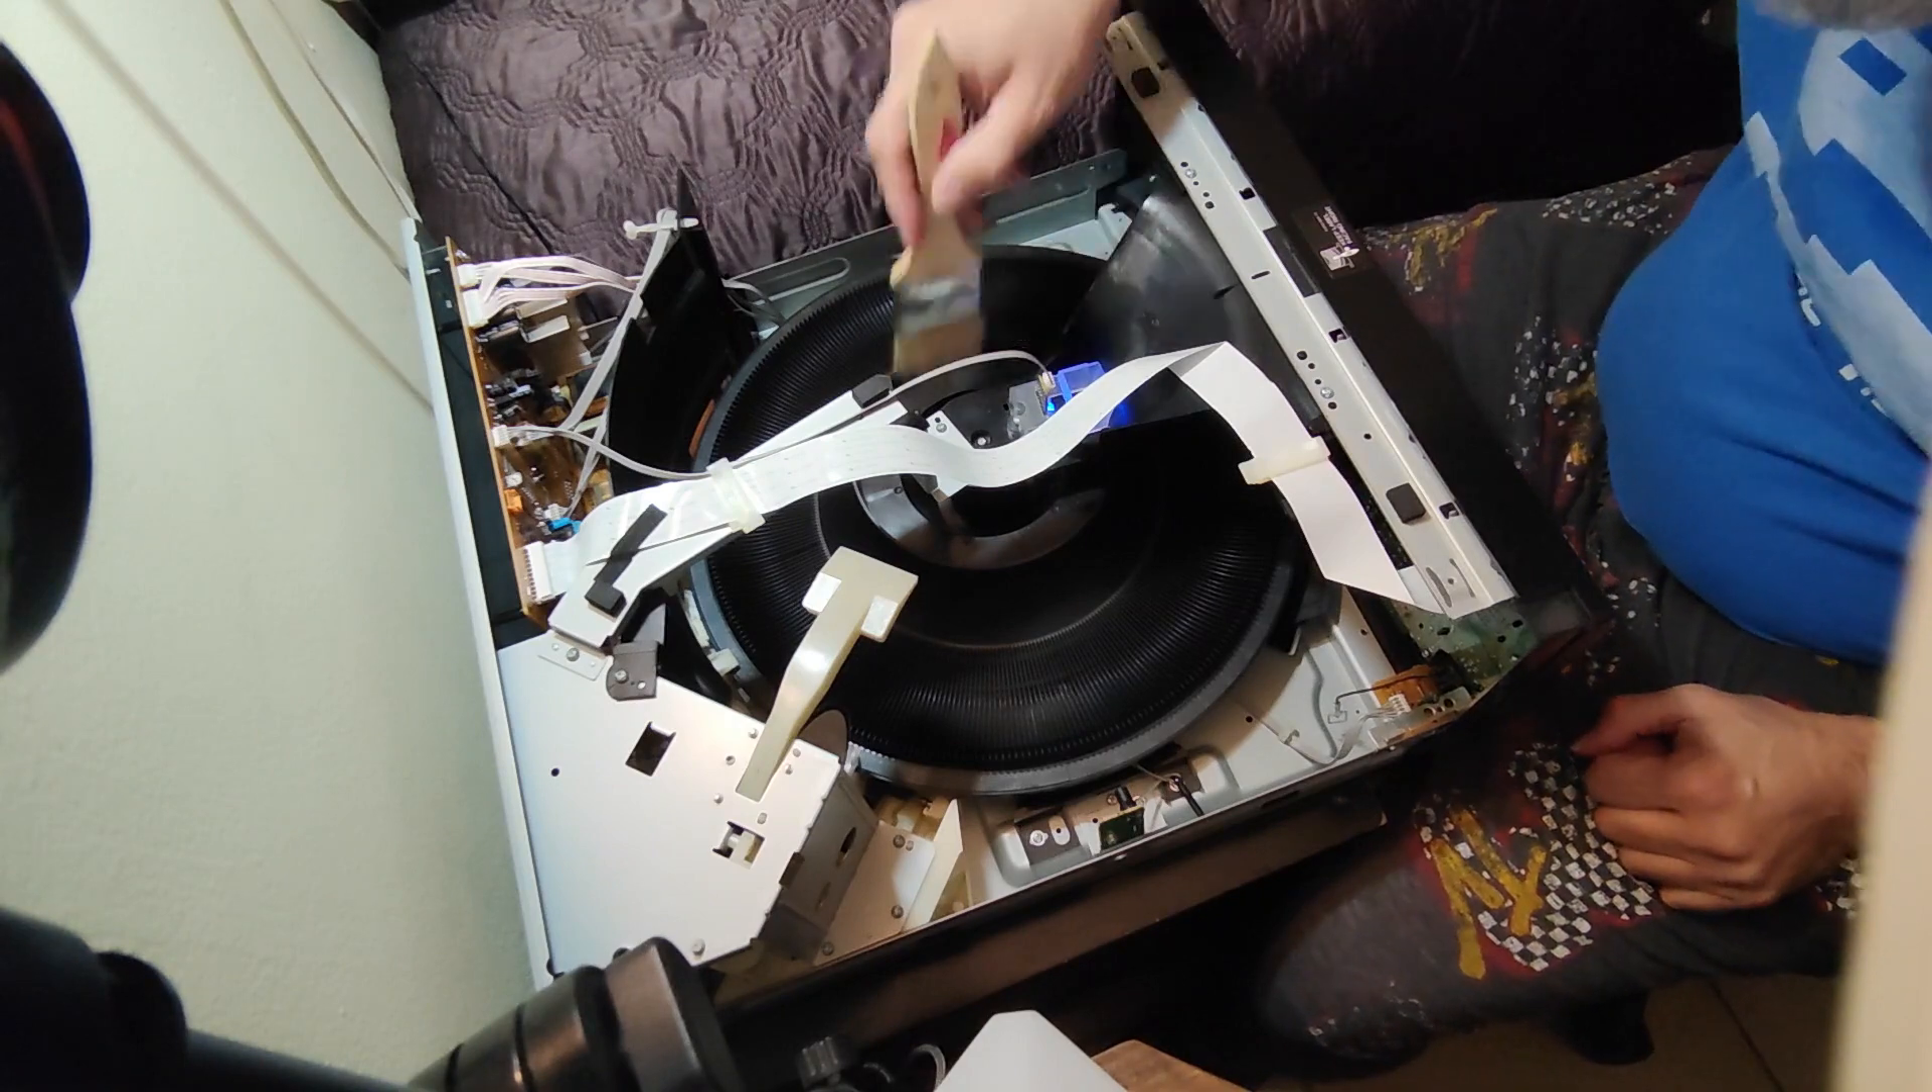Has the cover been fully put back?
No.